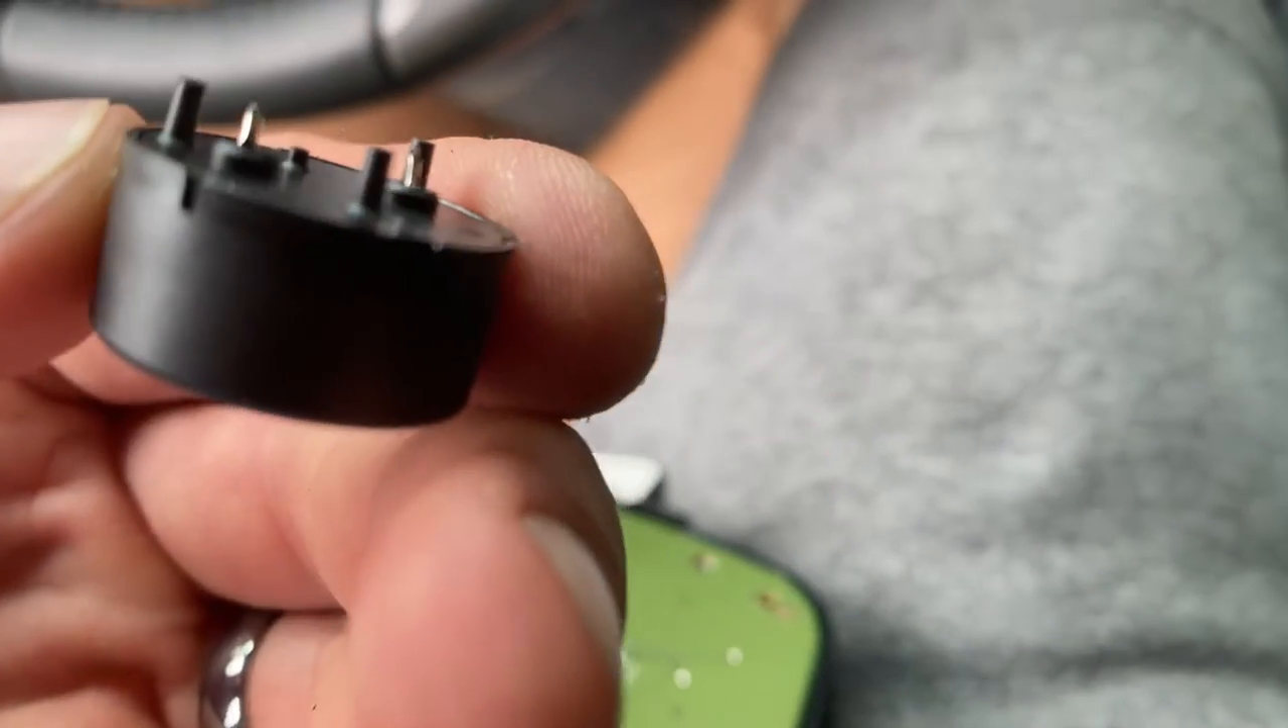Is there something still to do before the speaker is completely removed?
No.